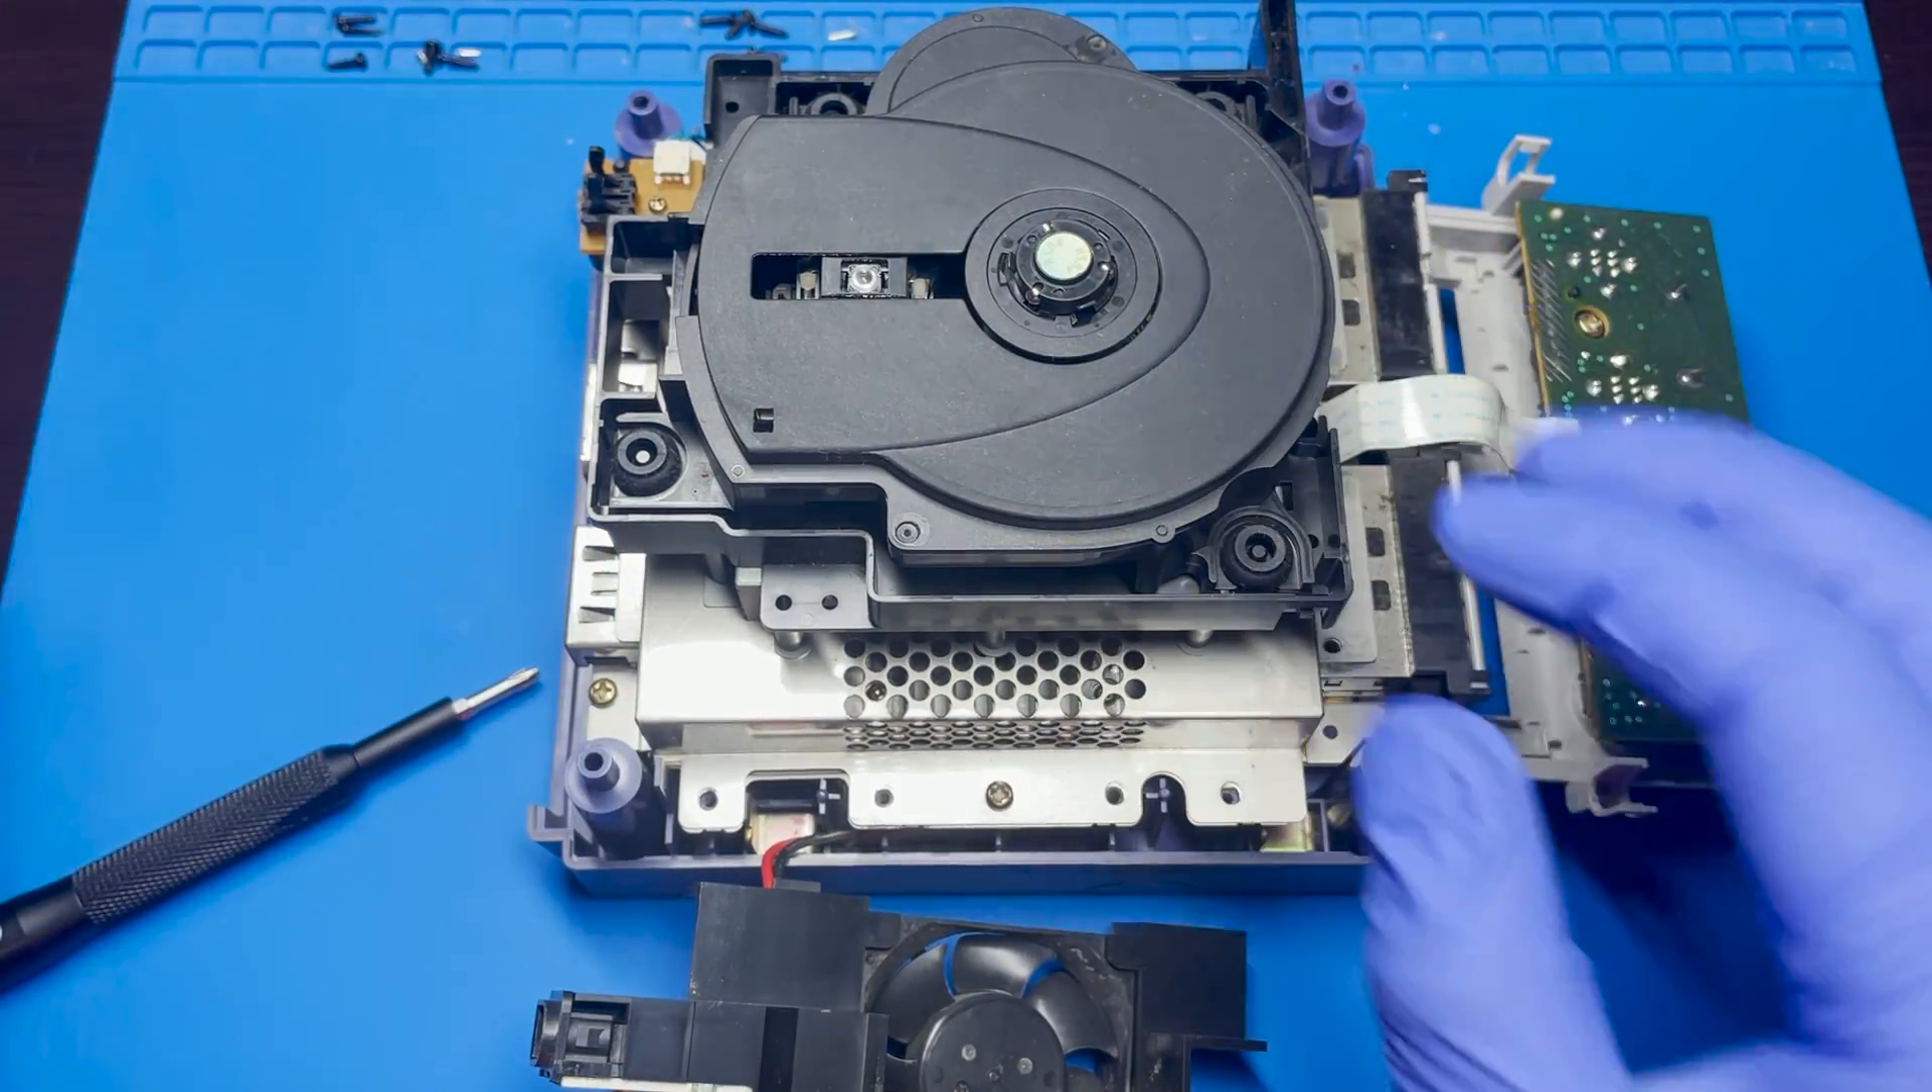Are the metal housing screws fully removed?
No.